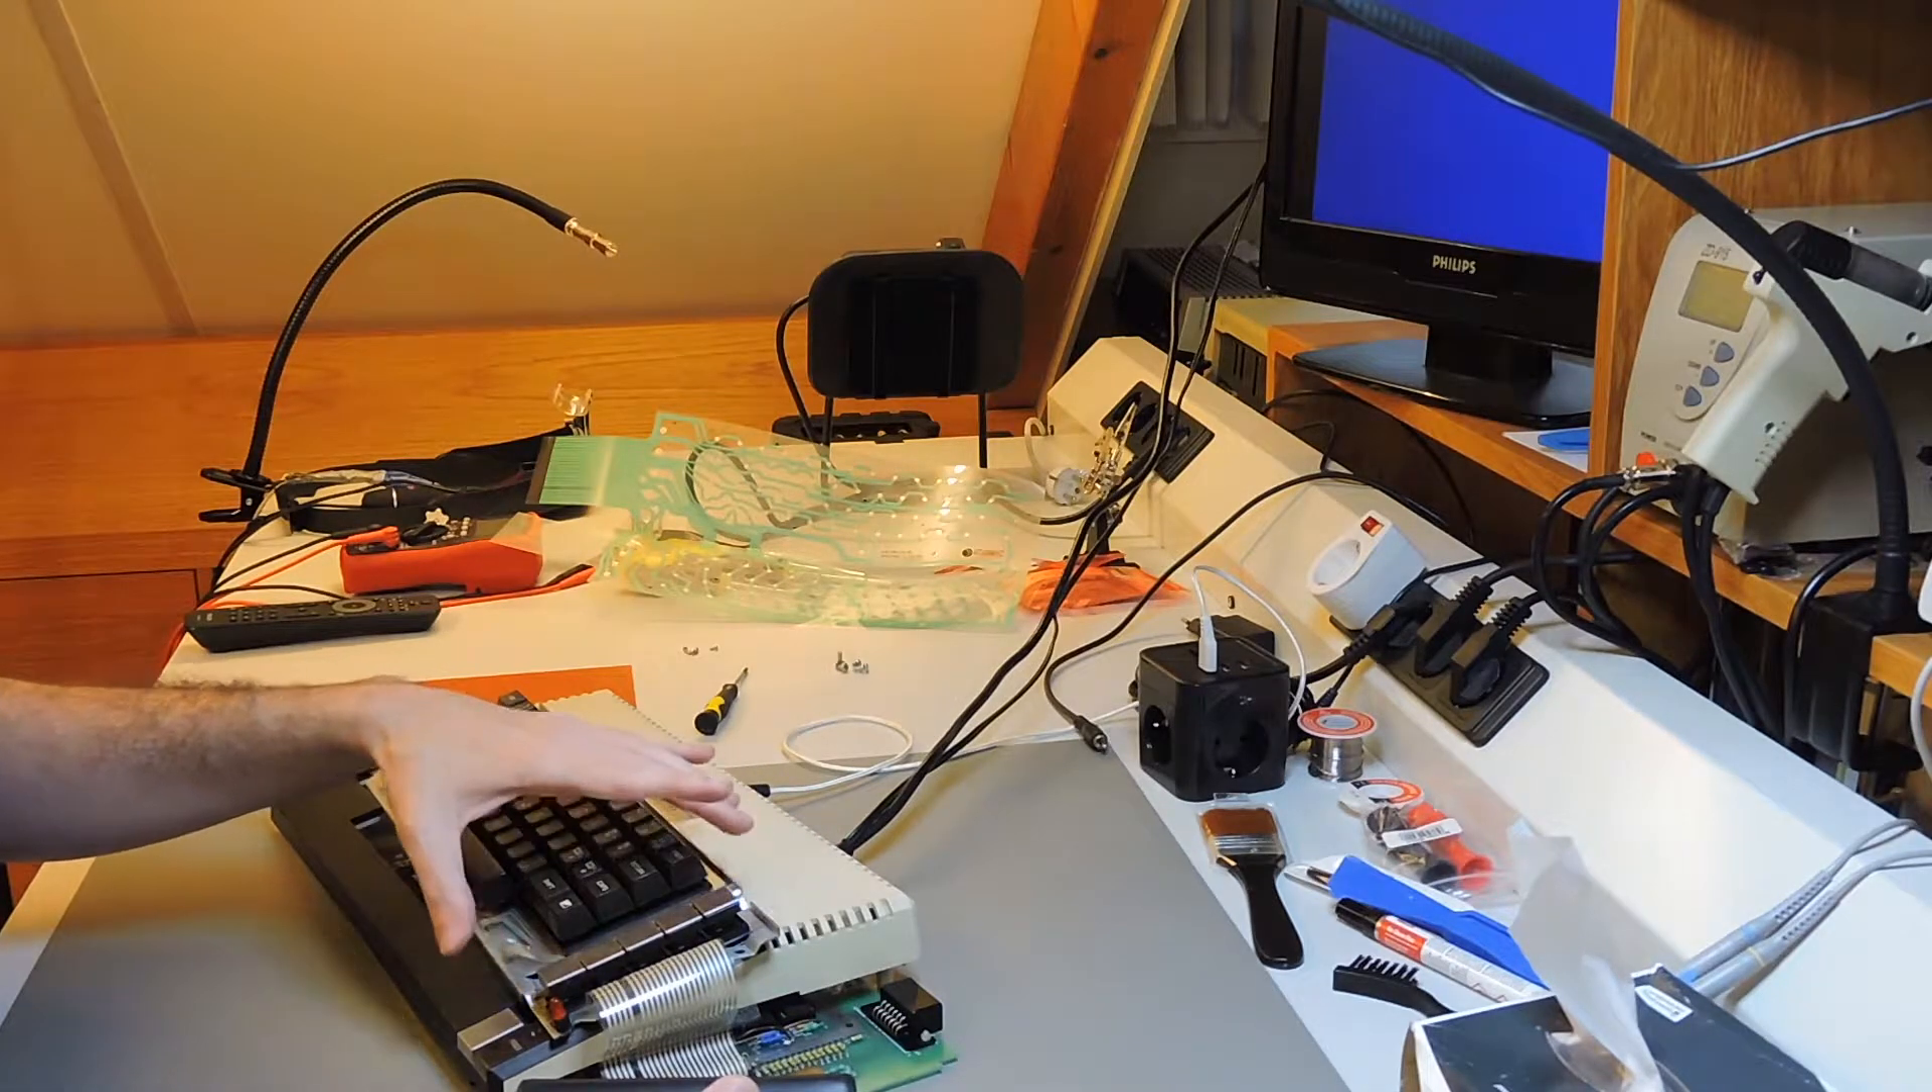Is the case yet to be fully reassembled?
Yes.